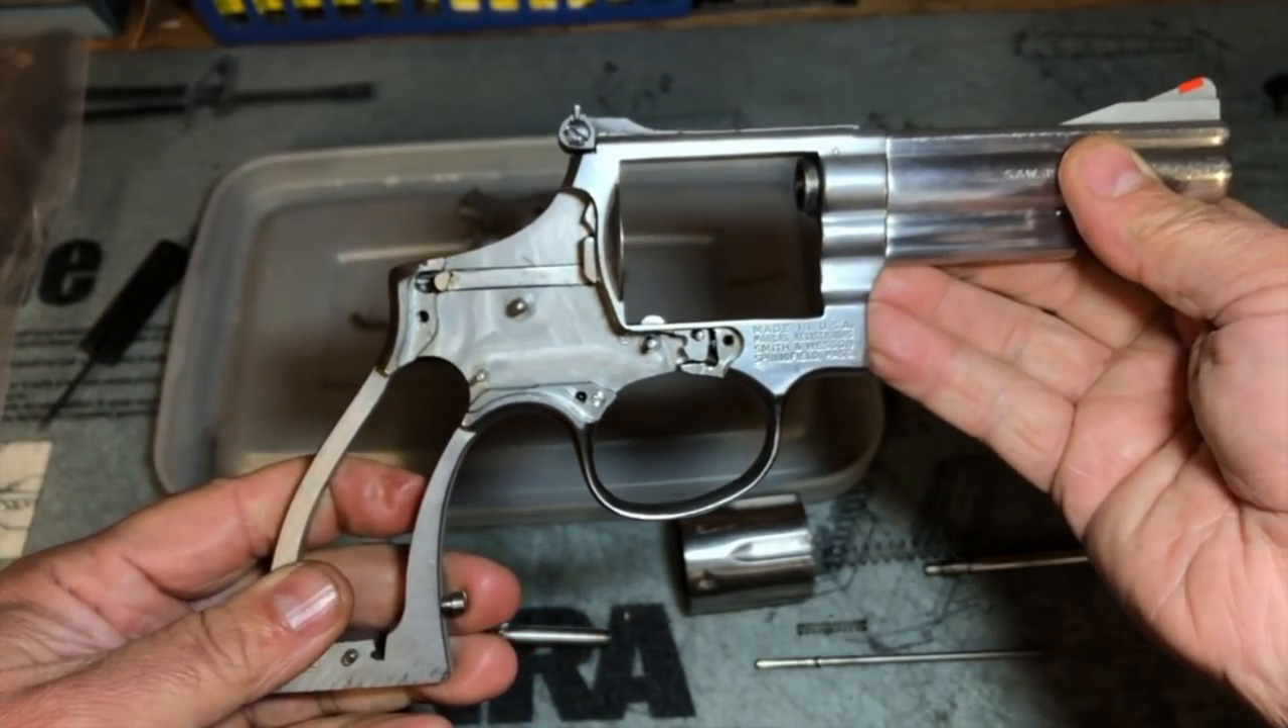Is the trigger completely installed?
No.